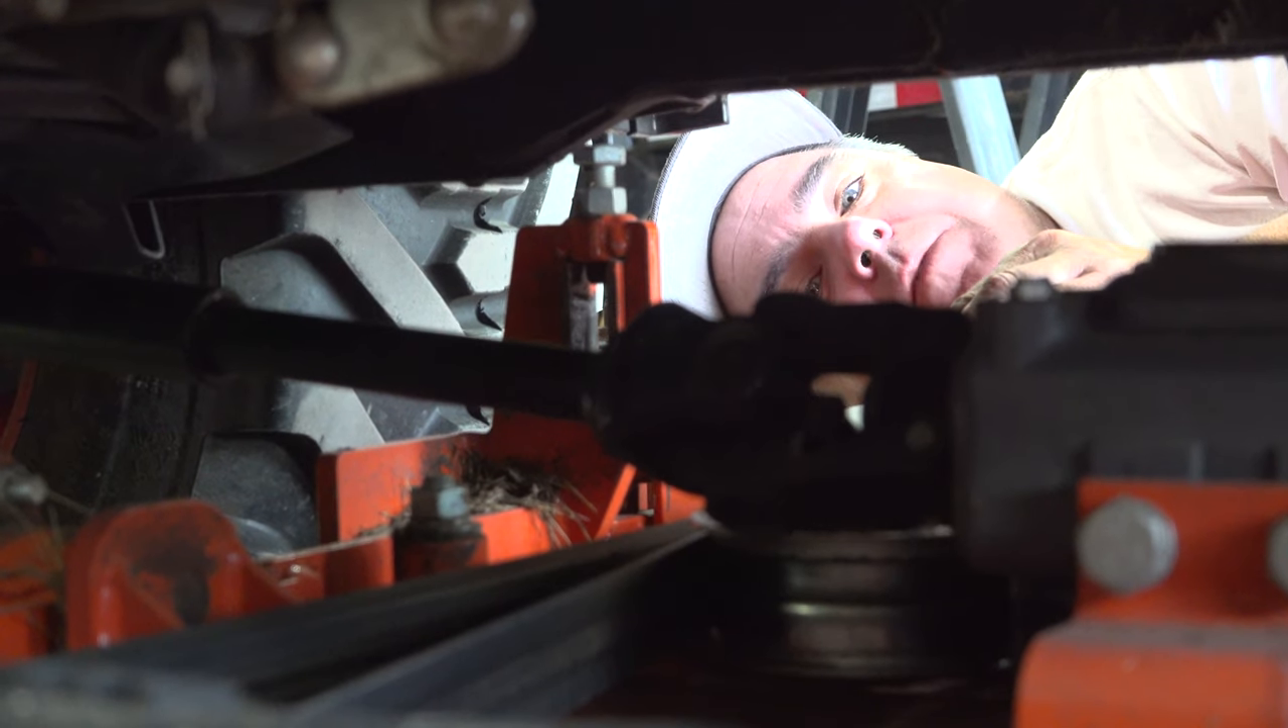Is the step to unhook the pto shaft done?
No.